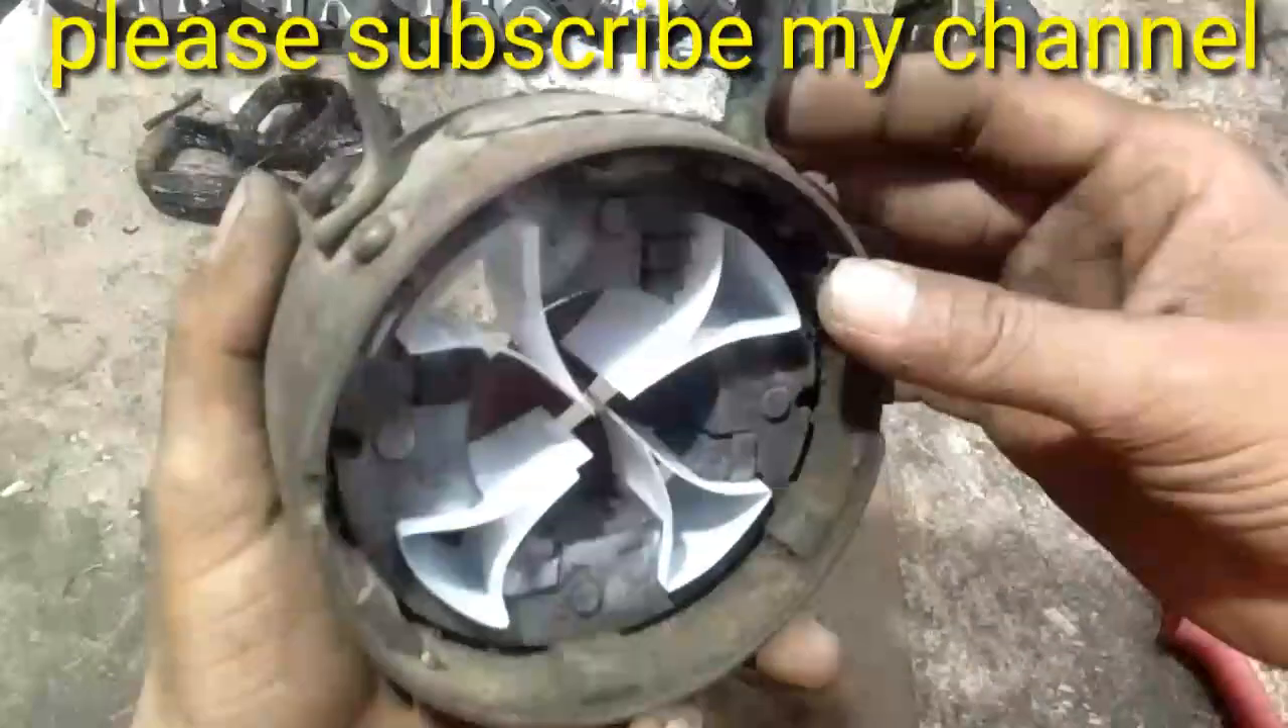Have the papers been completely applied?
Yes.